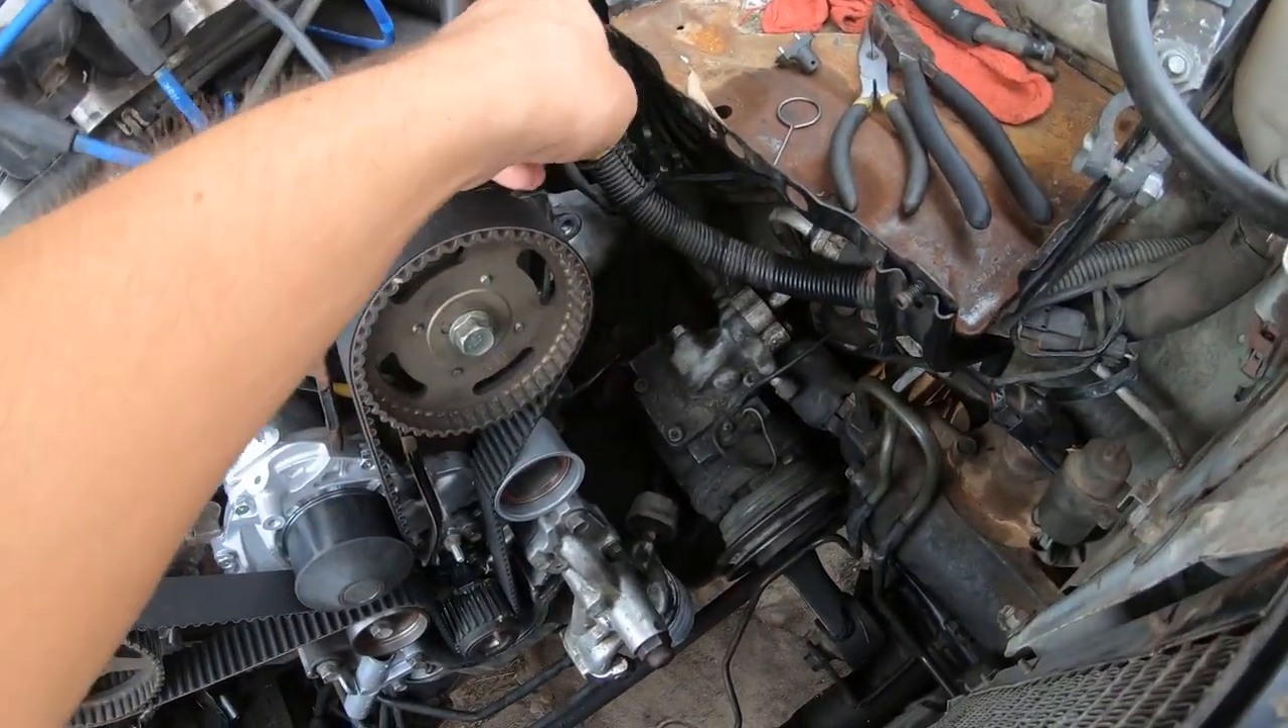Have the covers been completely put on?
No.